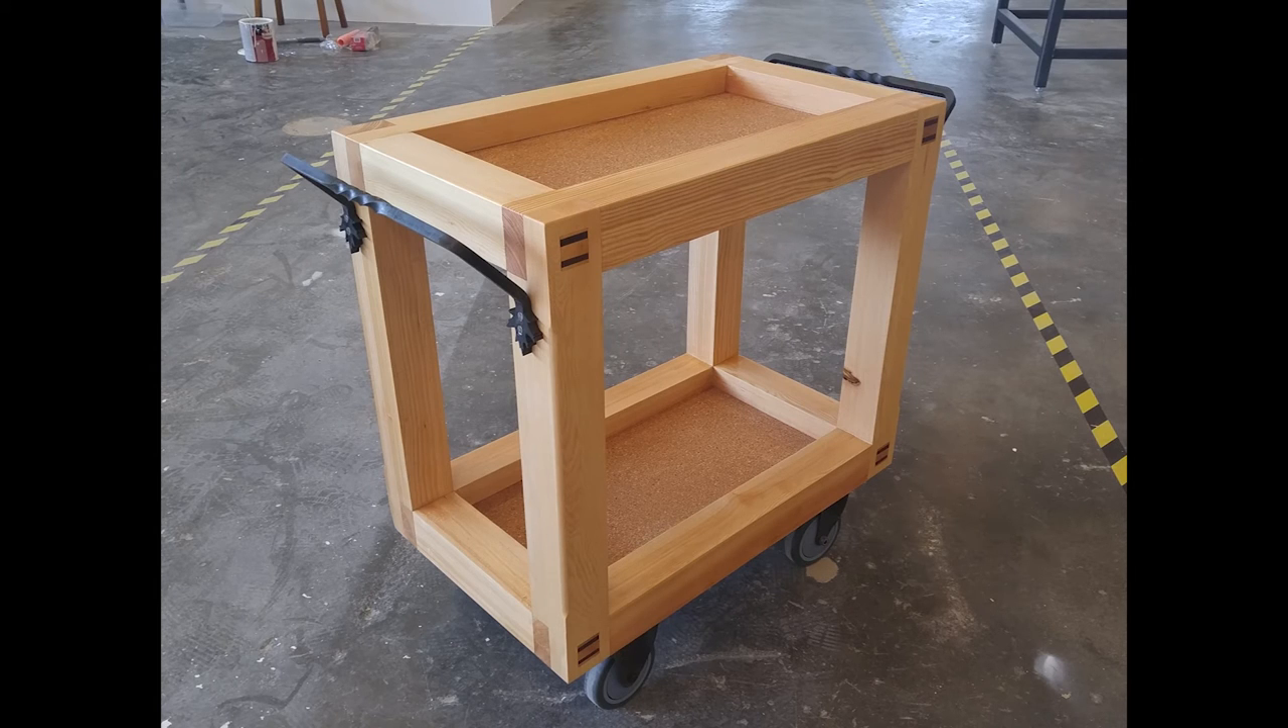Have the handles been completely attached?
Yes.